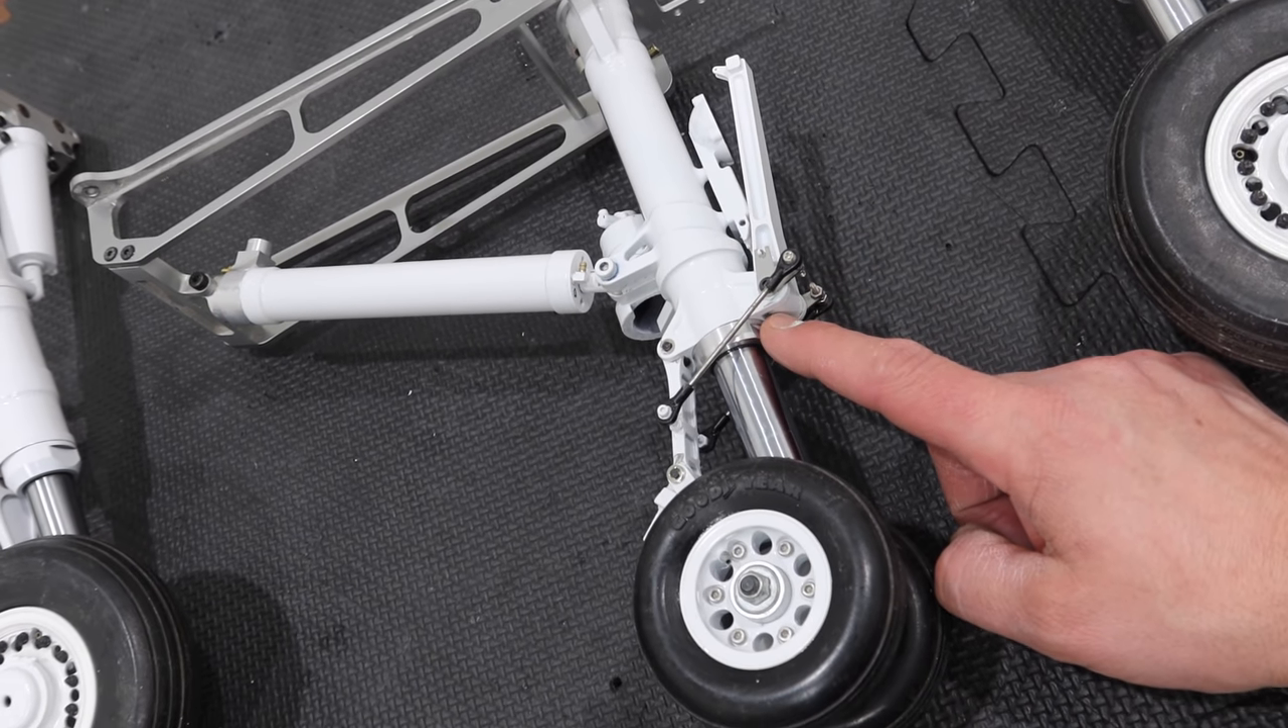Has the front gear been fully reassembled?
Yes.